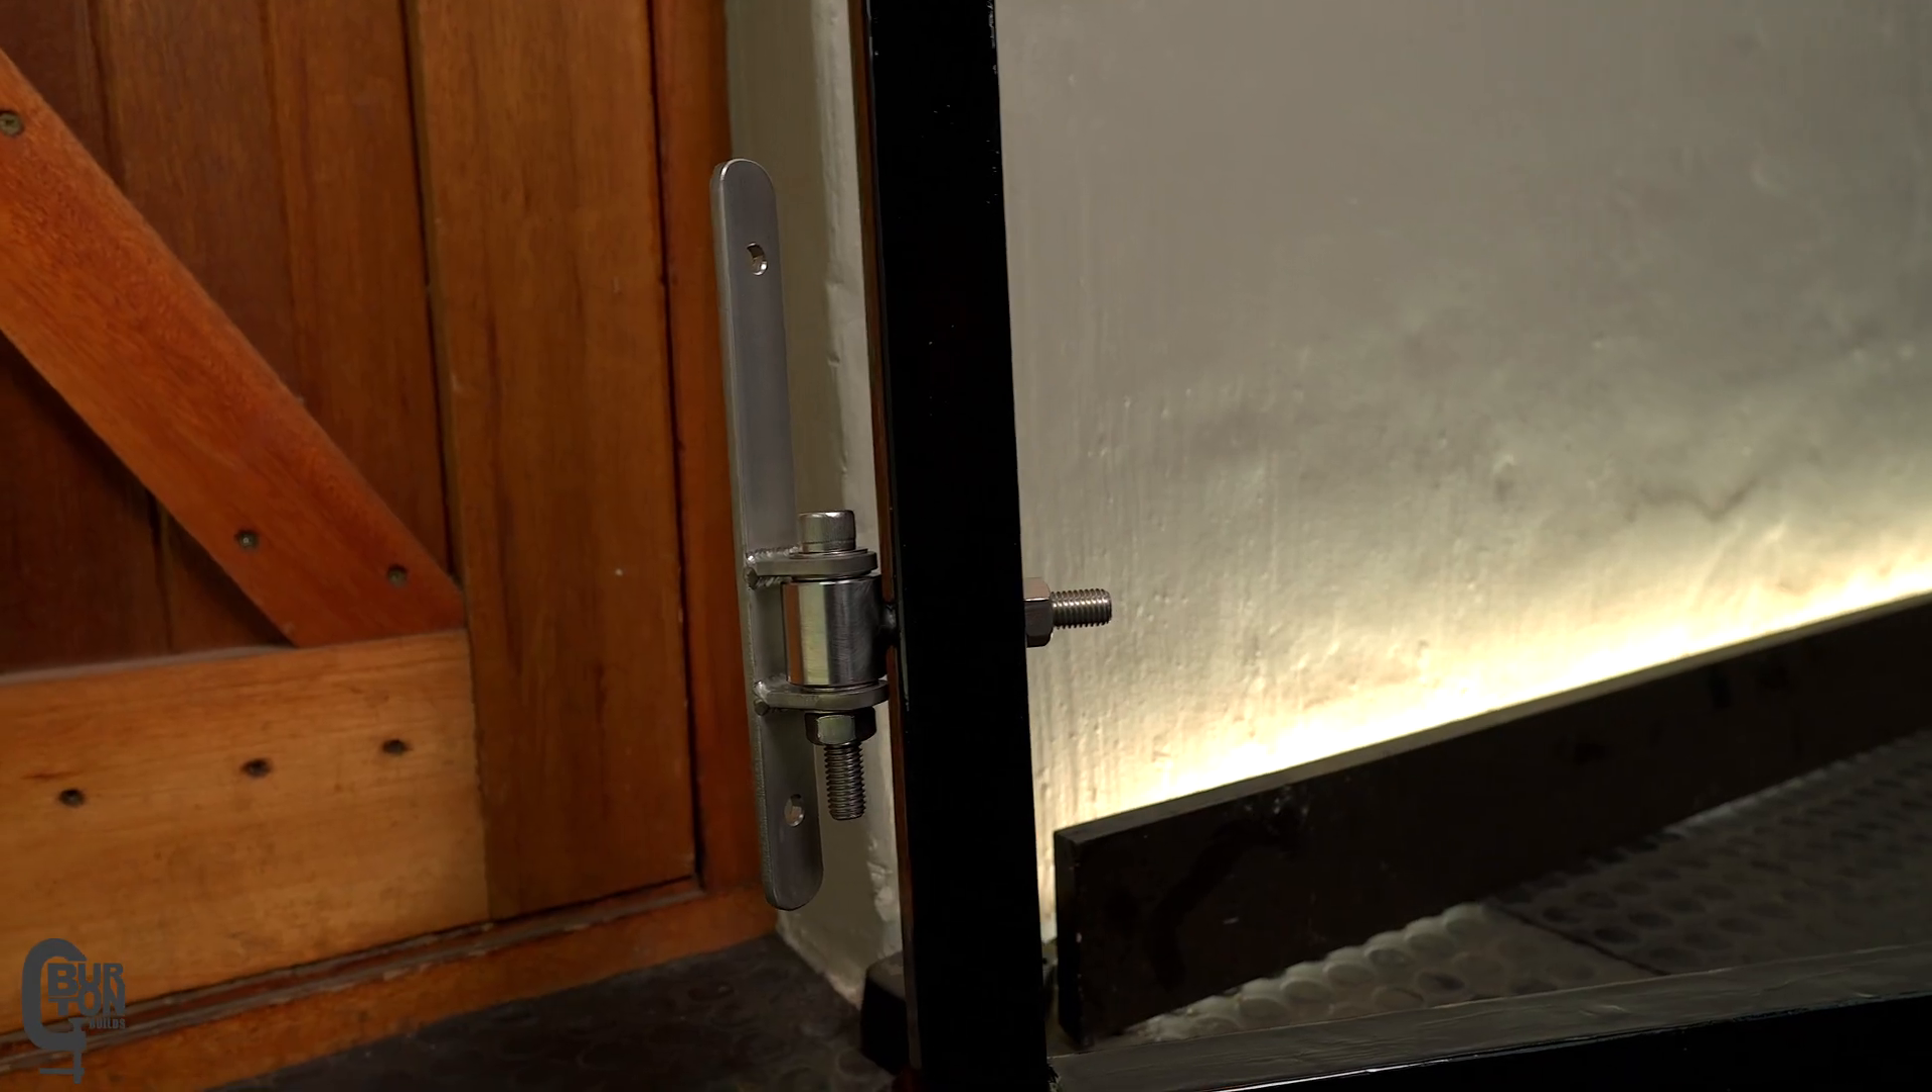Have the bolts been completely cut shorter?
No.